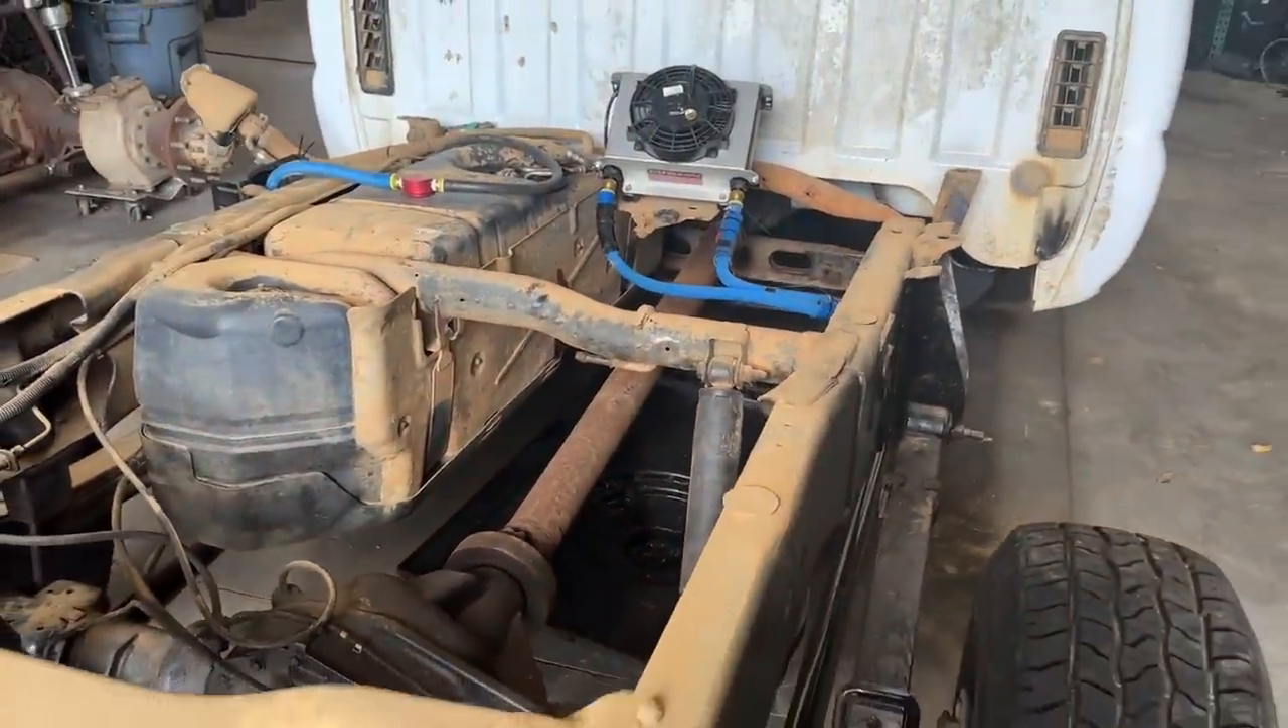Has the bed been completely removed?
Yes.